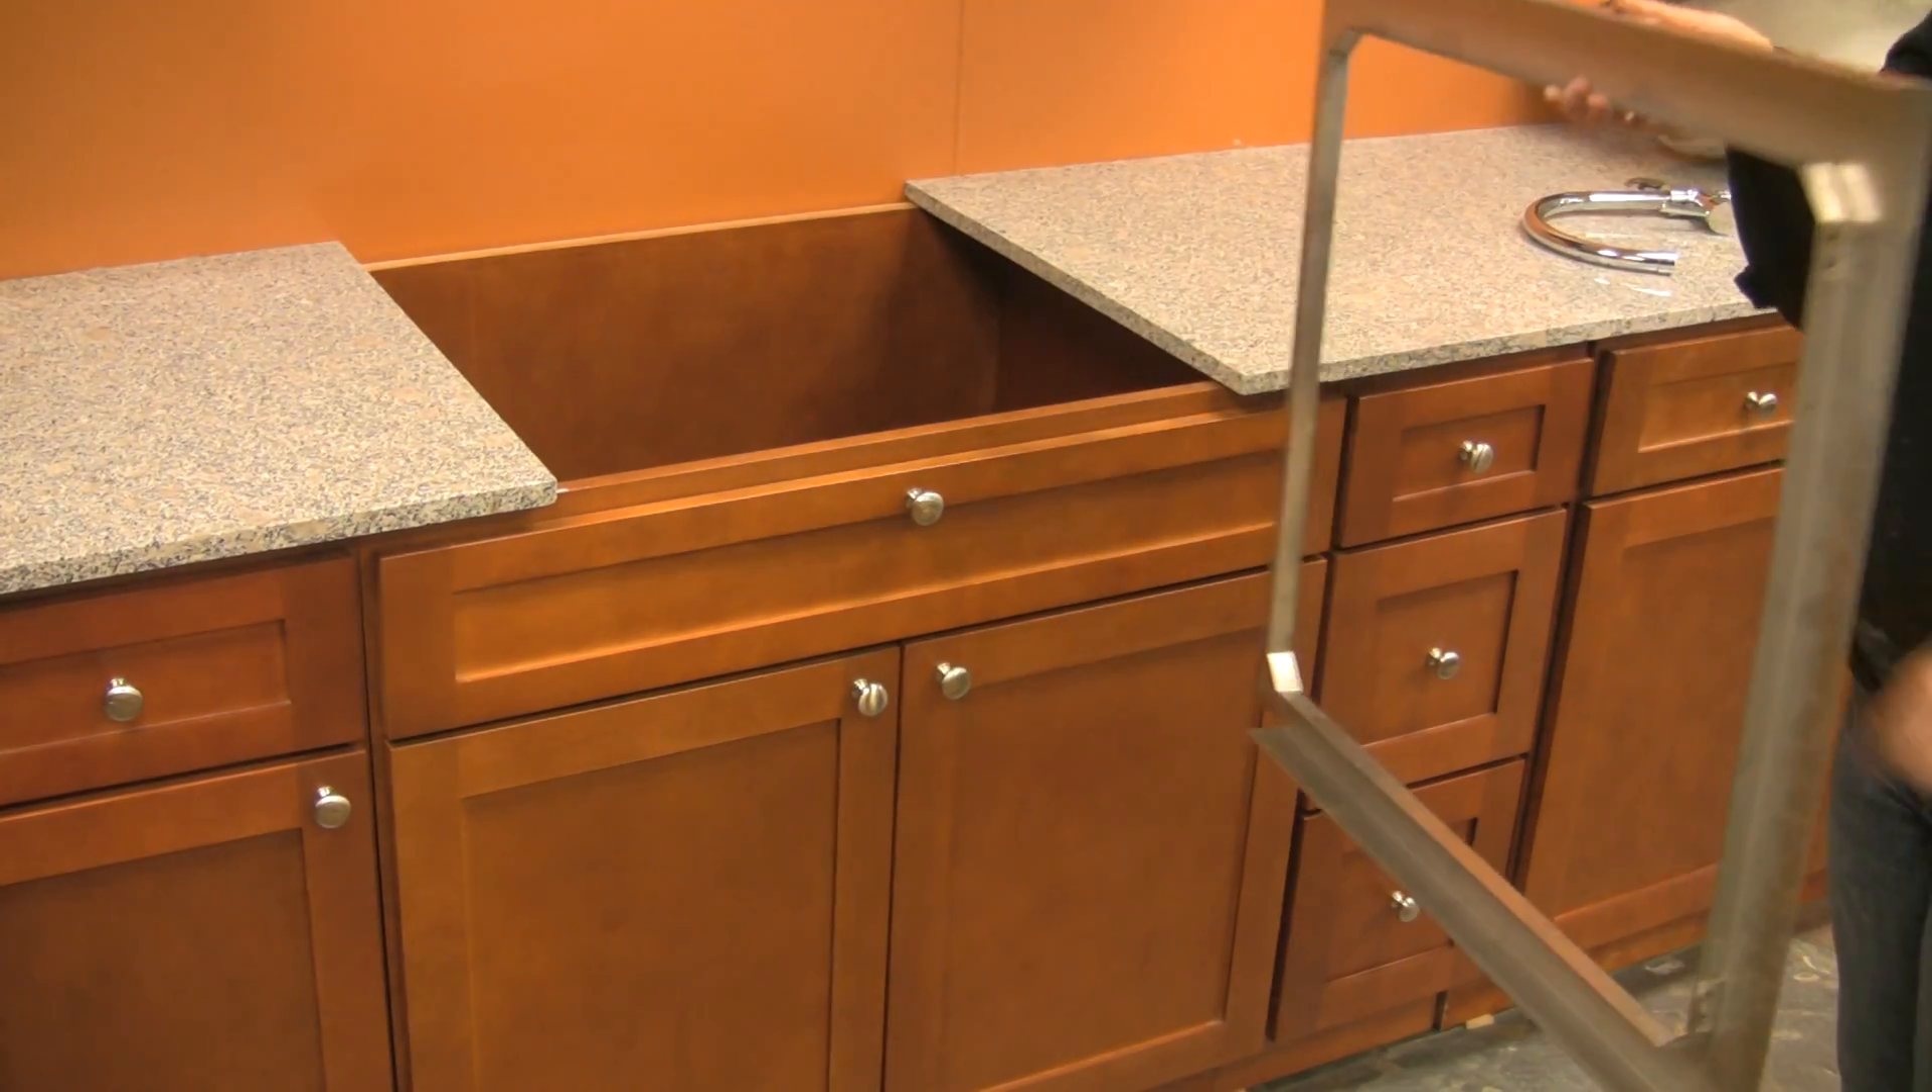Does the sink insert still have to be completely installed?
Yes.